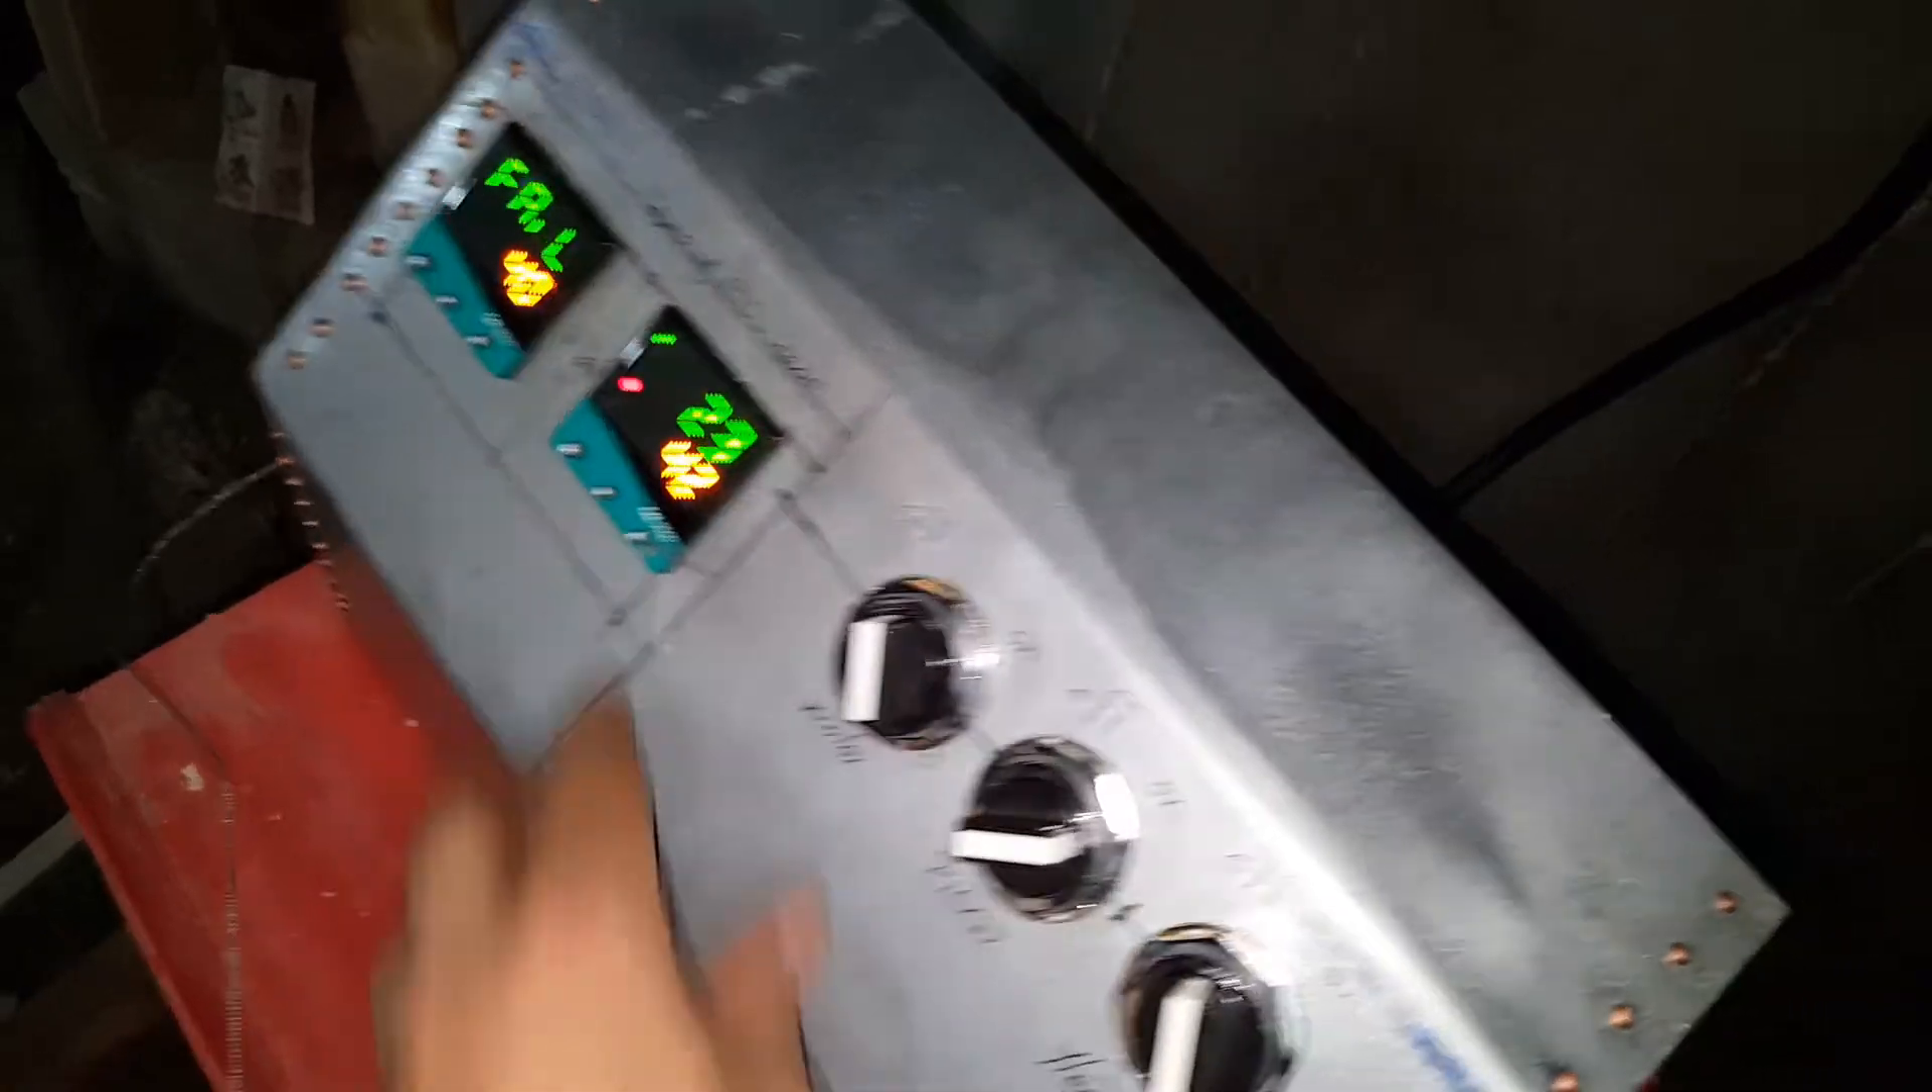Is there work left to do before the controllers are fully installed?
No.